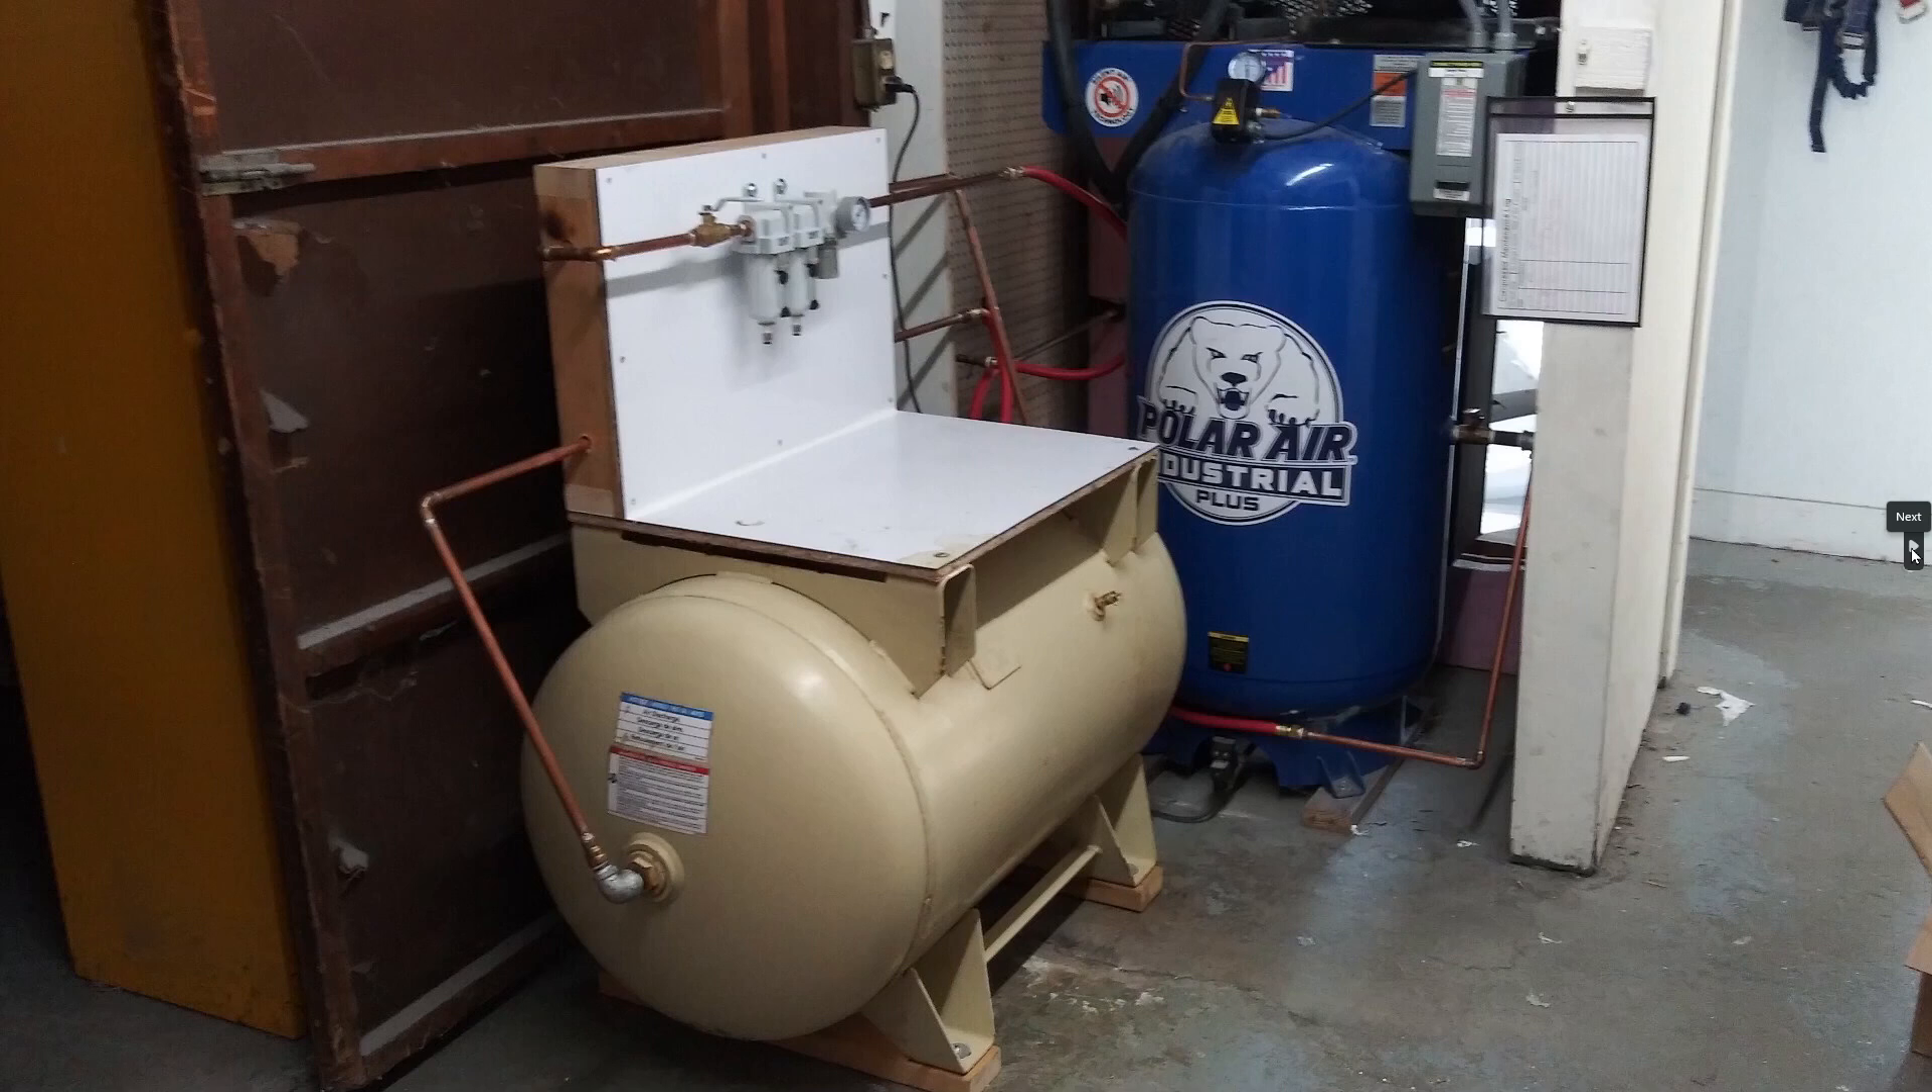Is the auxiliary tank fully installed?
Yes.